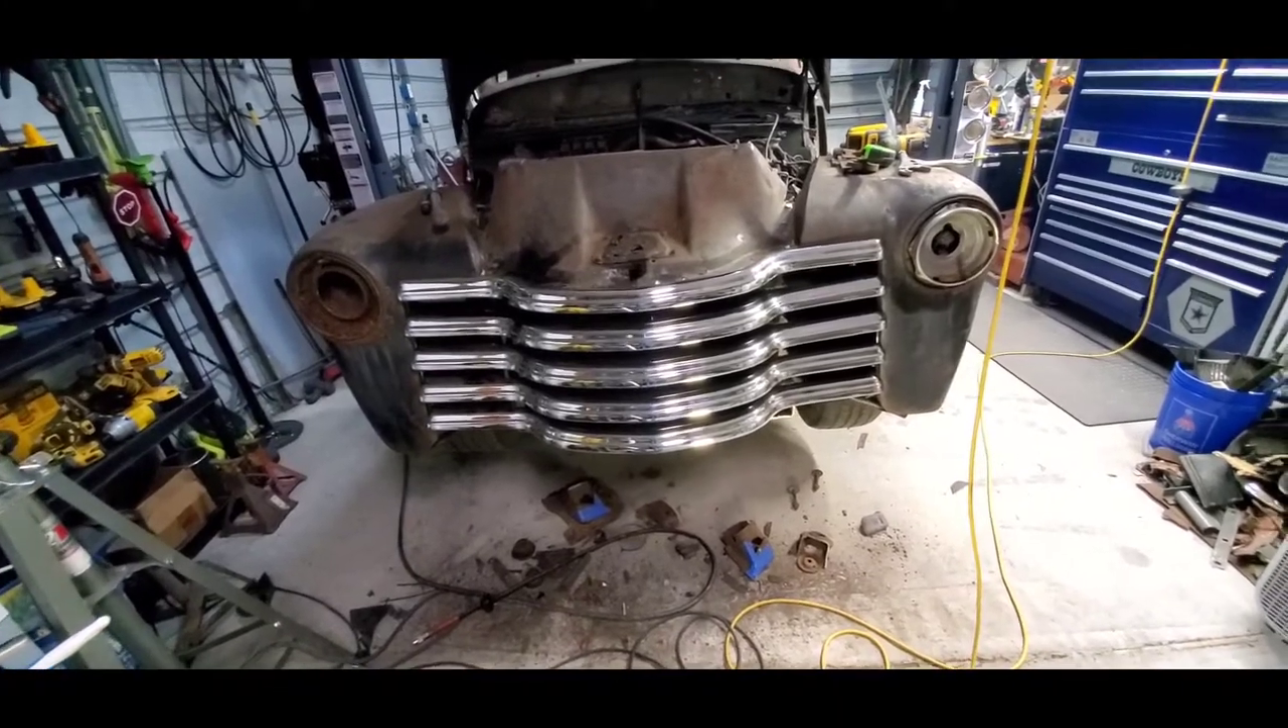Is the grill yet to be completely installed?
No.